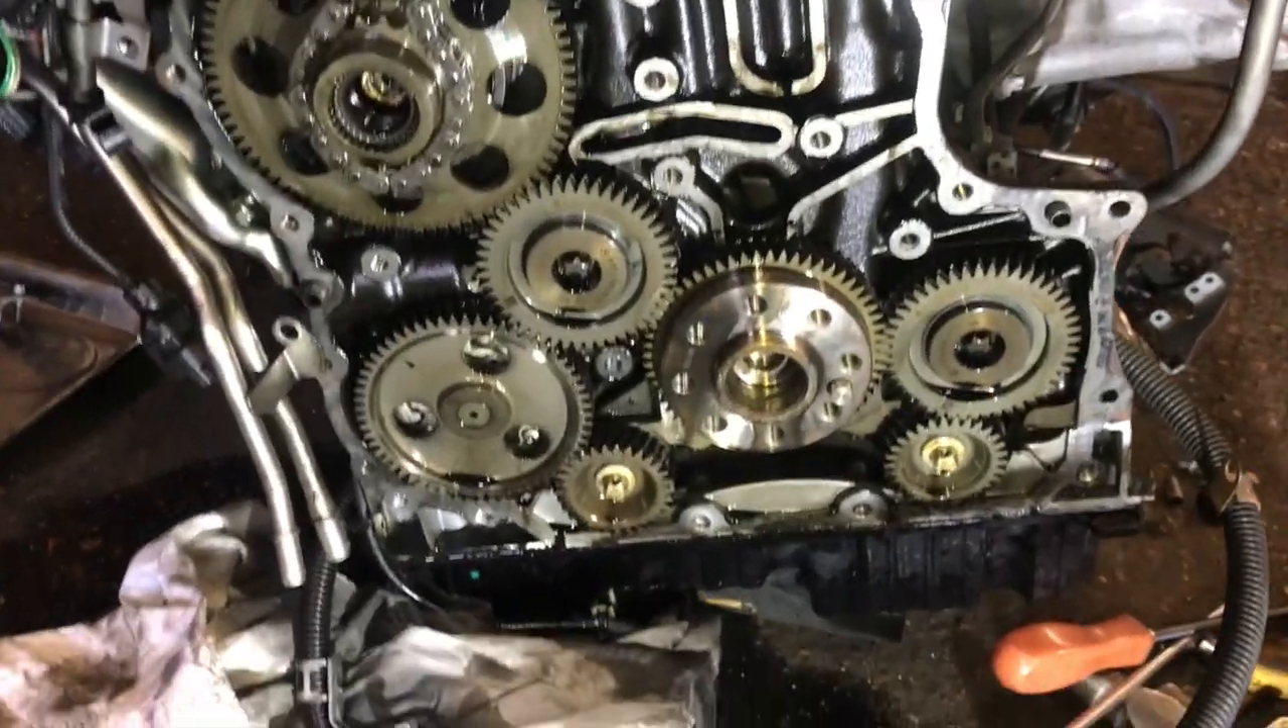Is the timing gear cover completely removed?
Yes.